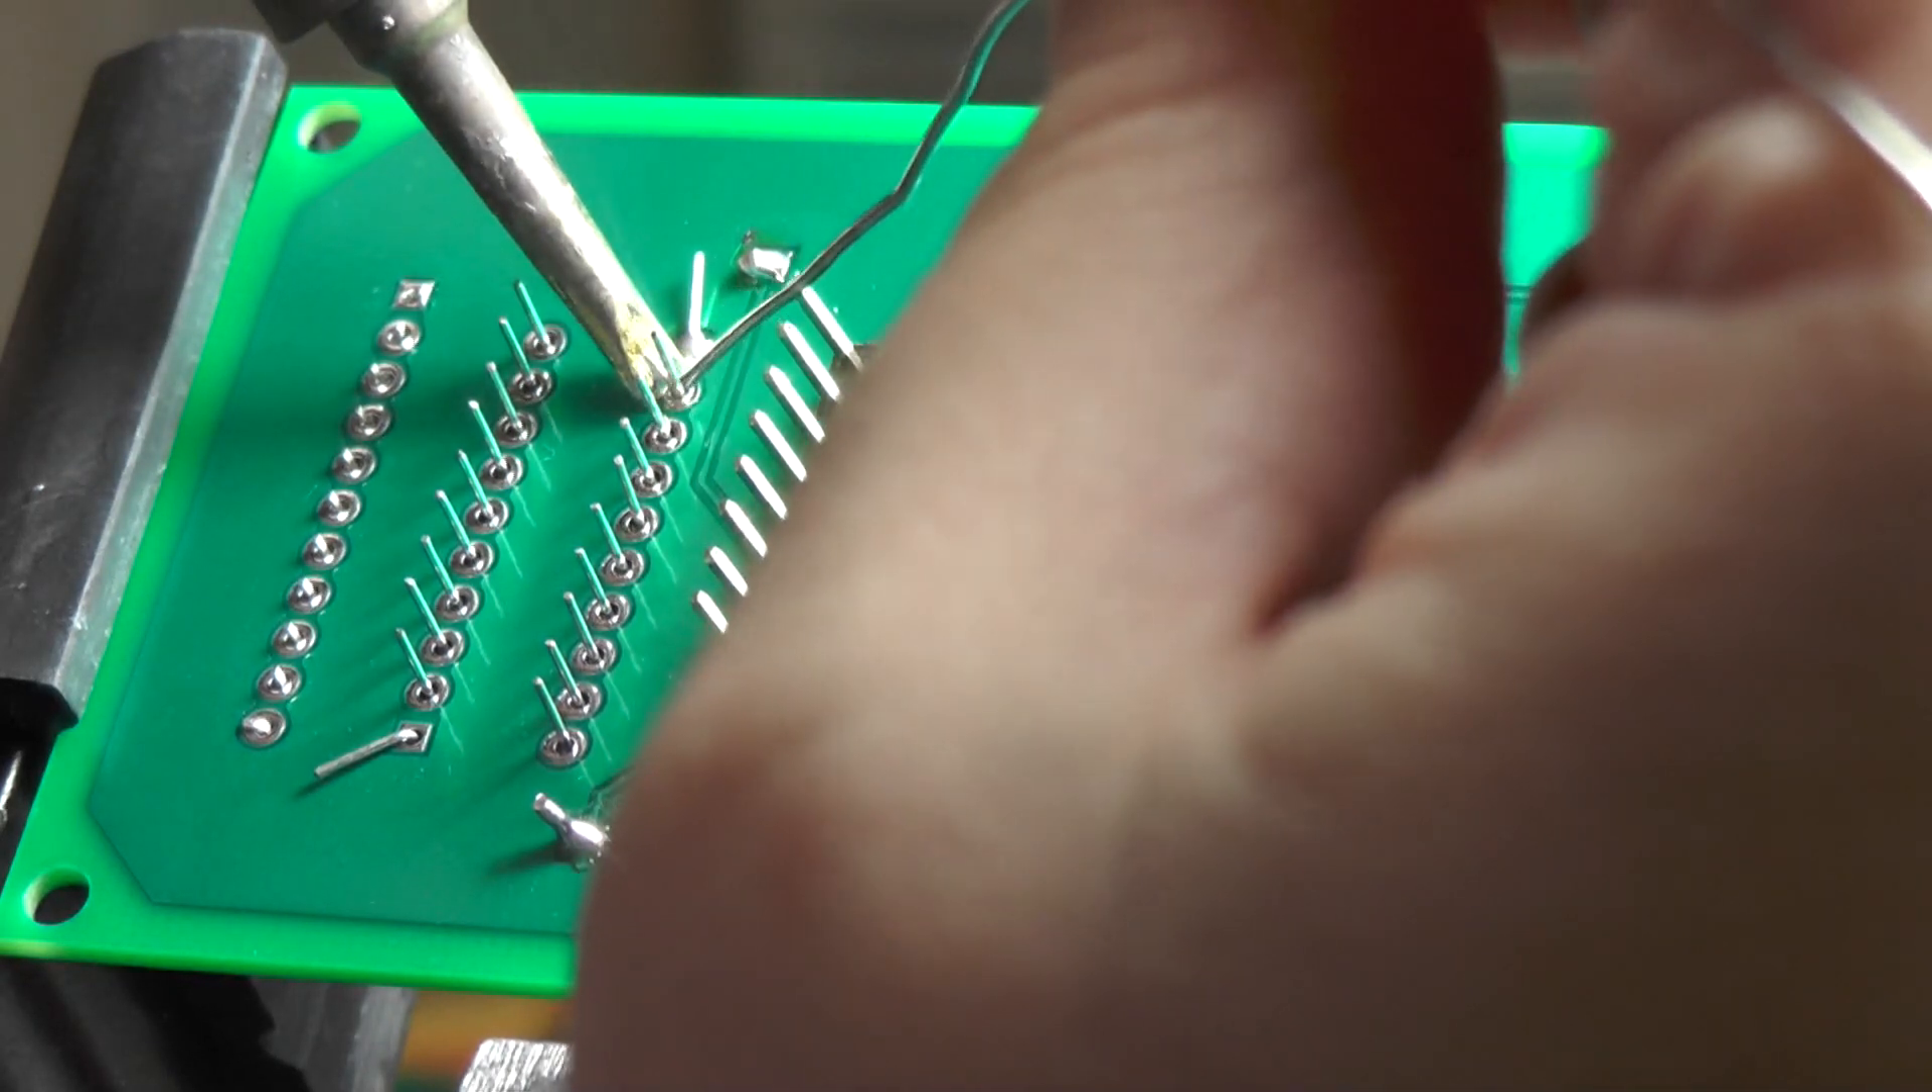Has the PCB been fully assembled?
No.